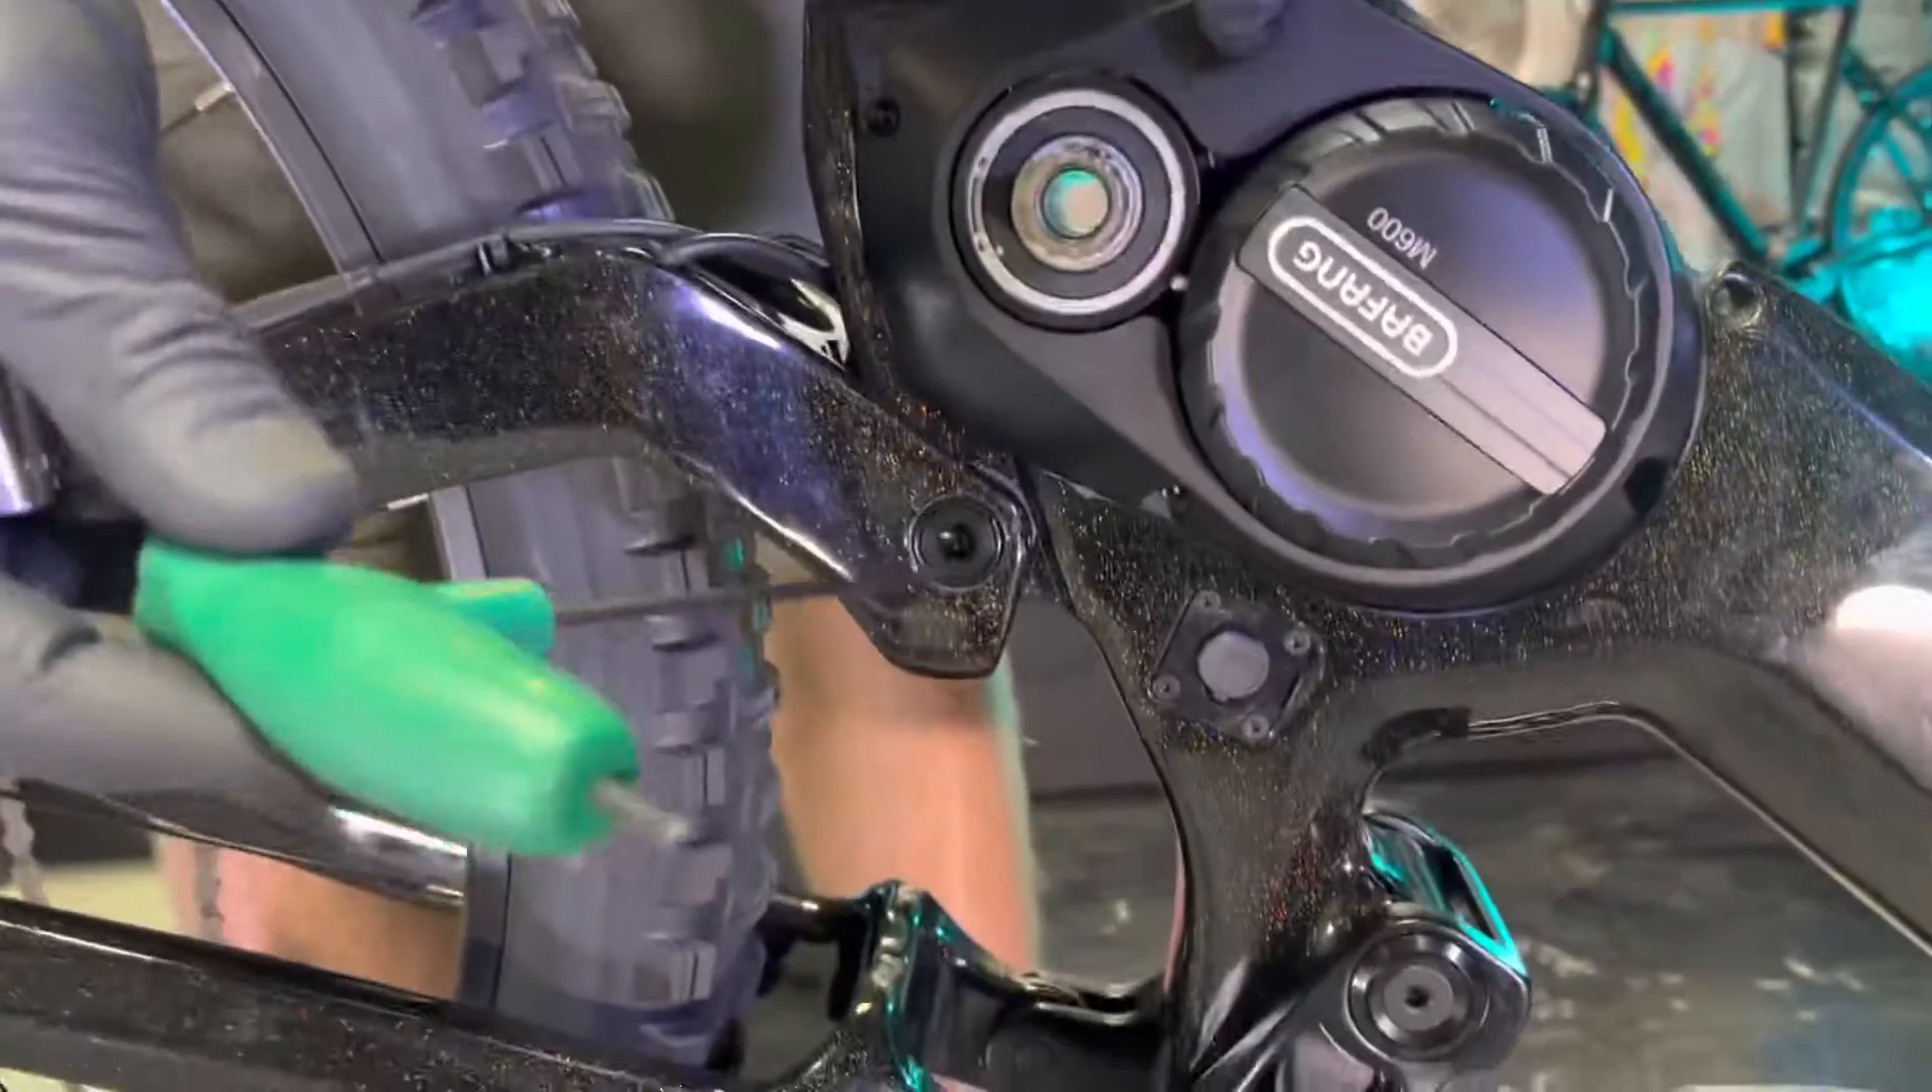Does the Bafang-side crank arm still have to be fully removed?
No.